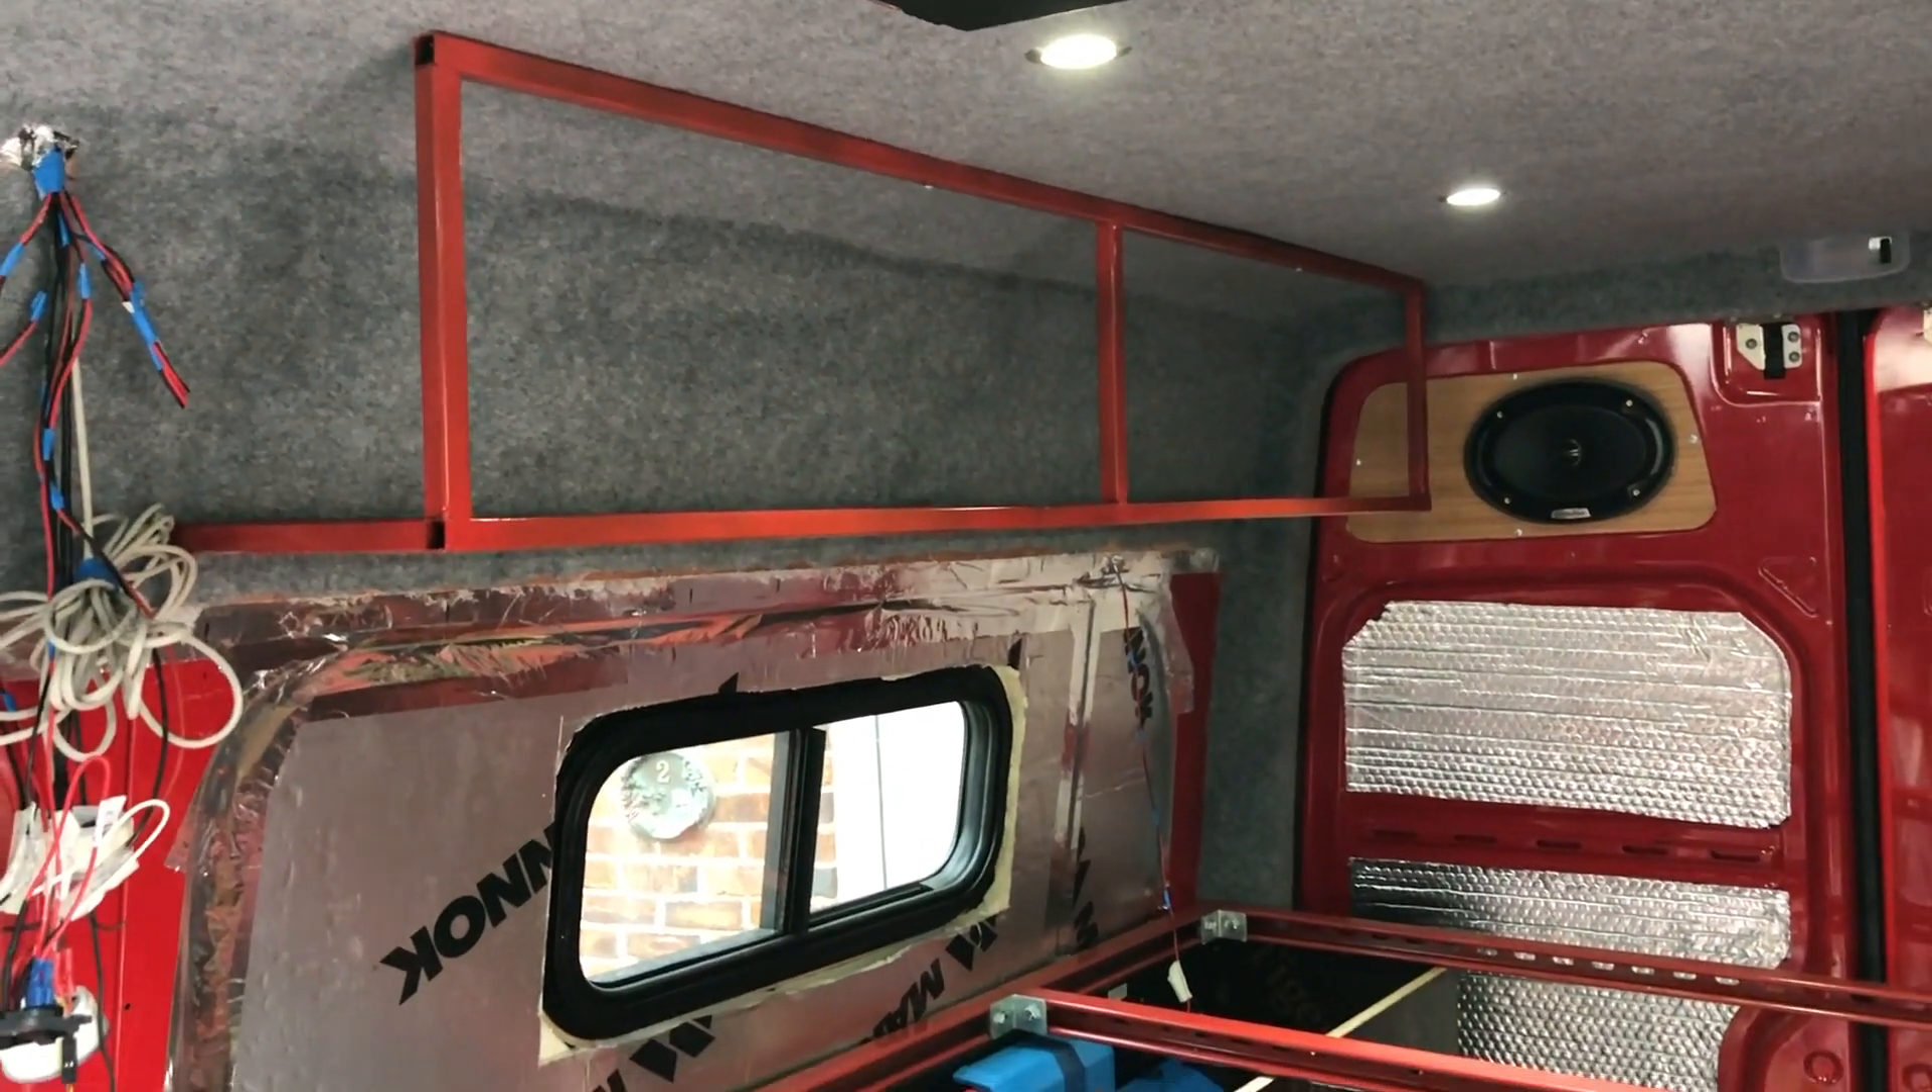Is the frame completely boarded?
No.